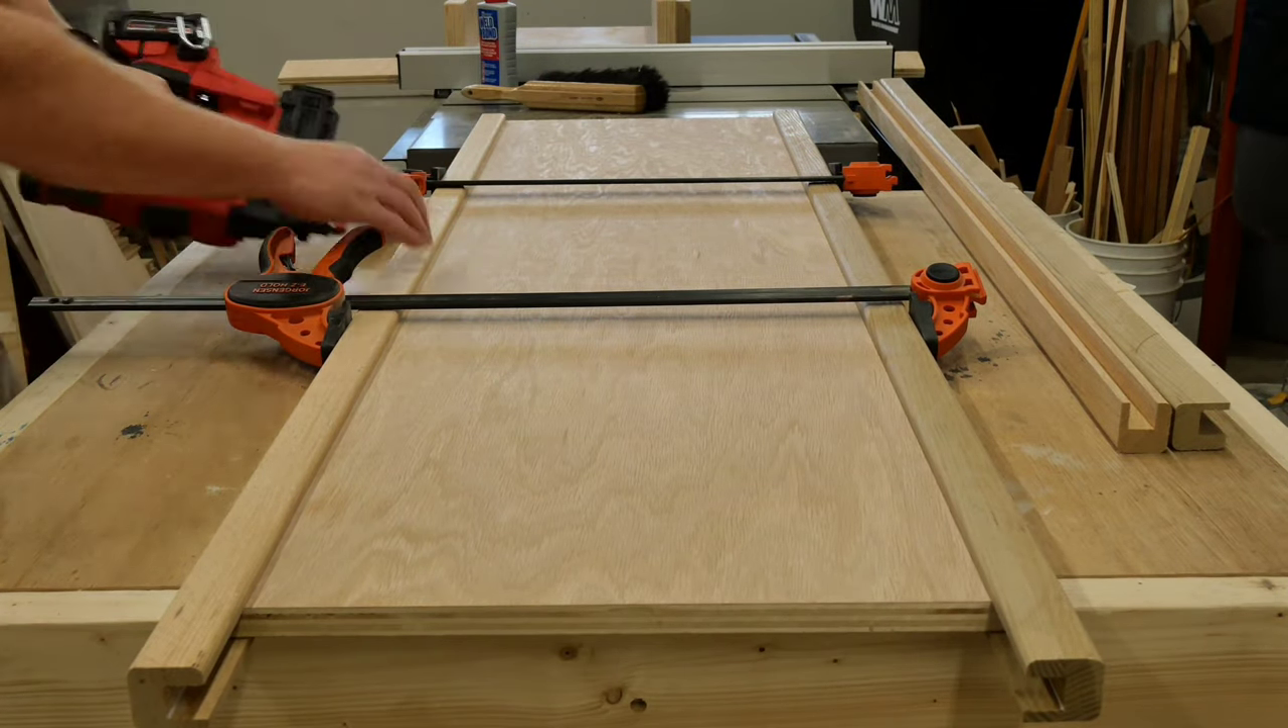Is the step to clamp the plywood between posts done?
Yes.